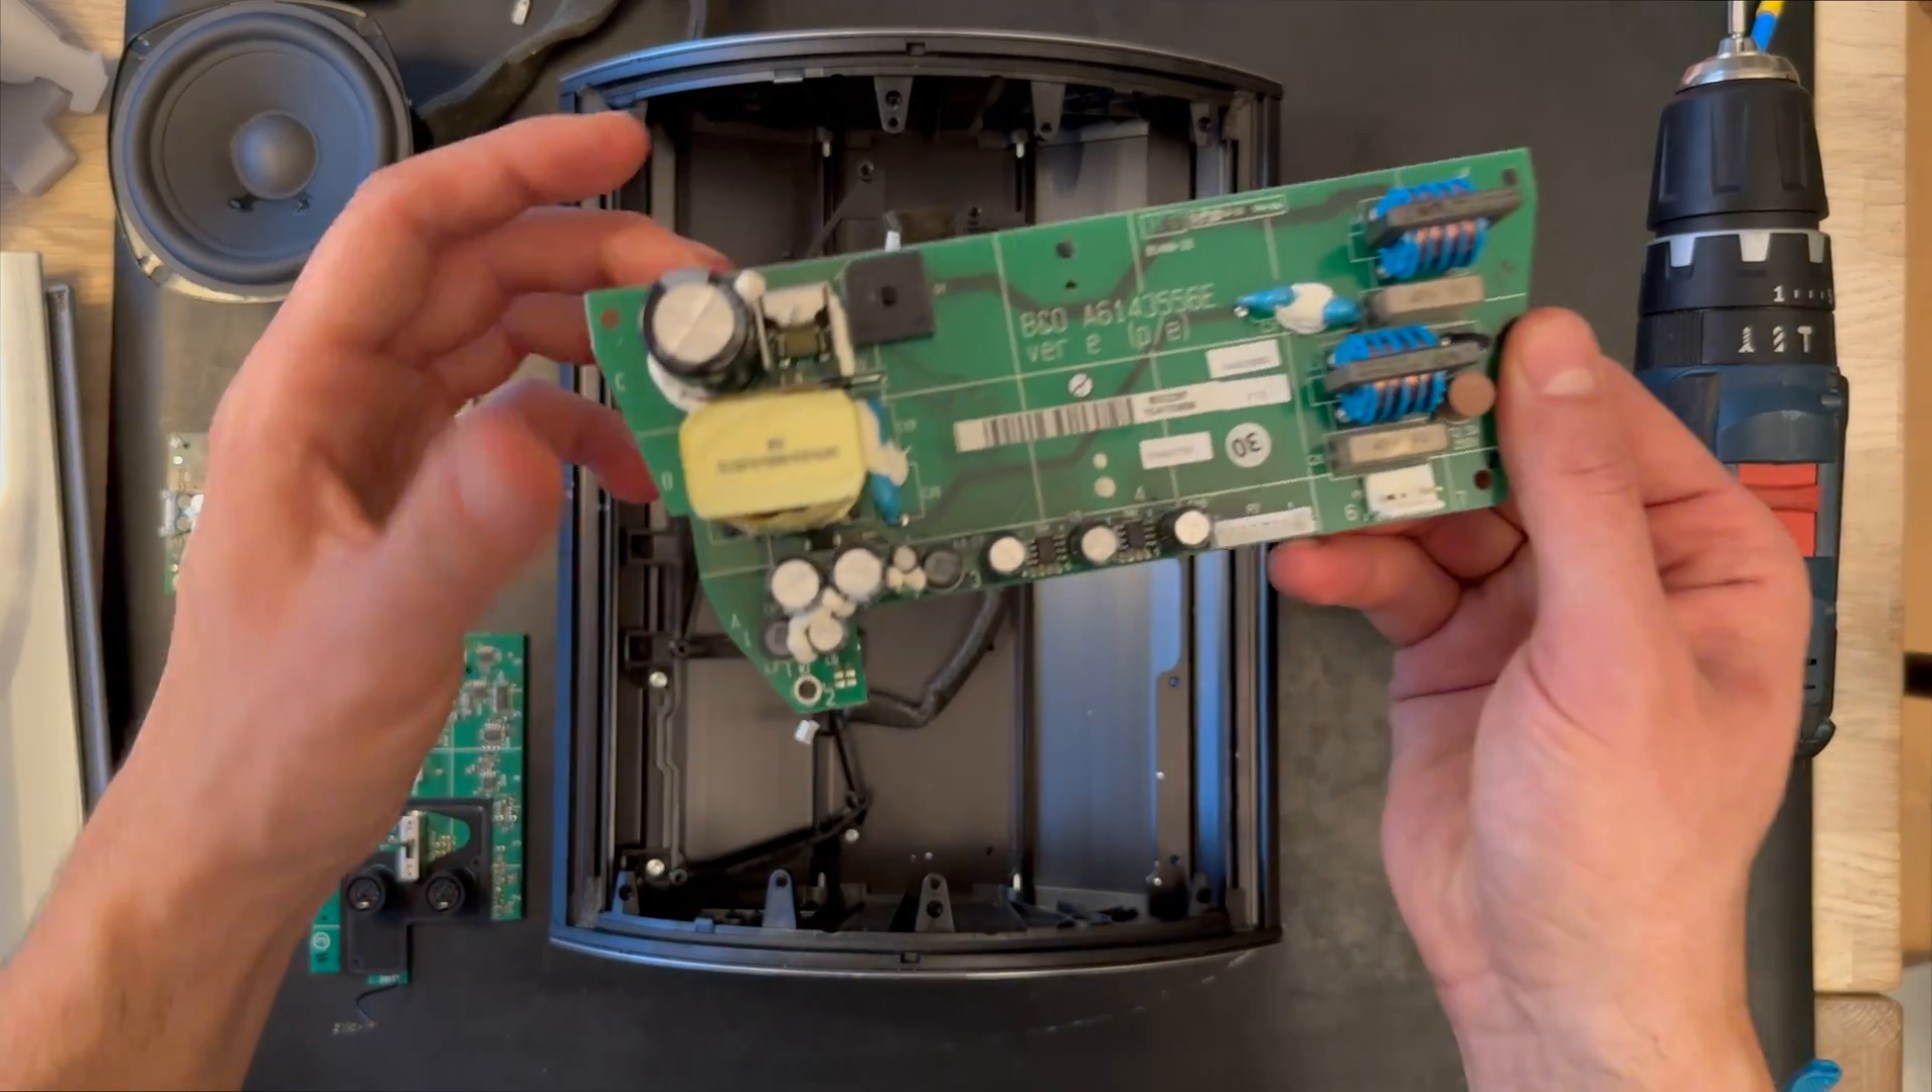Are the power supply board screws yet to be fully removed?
No.